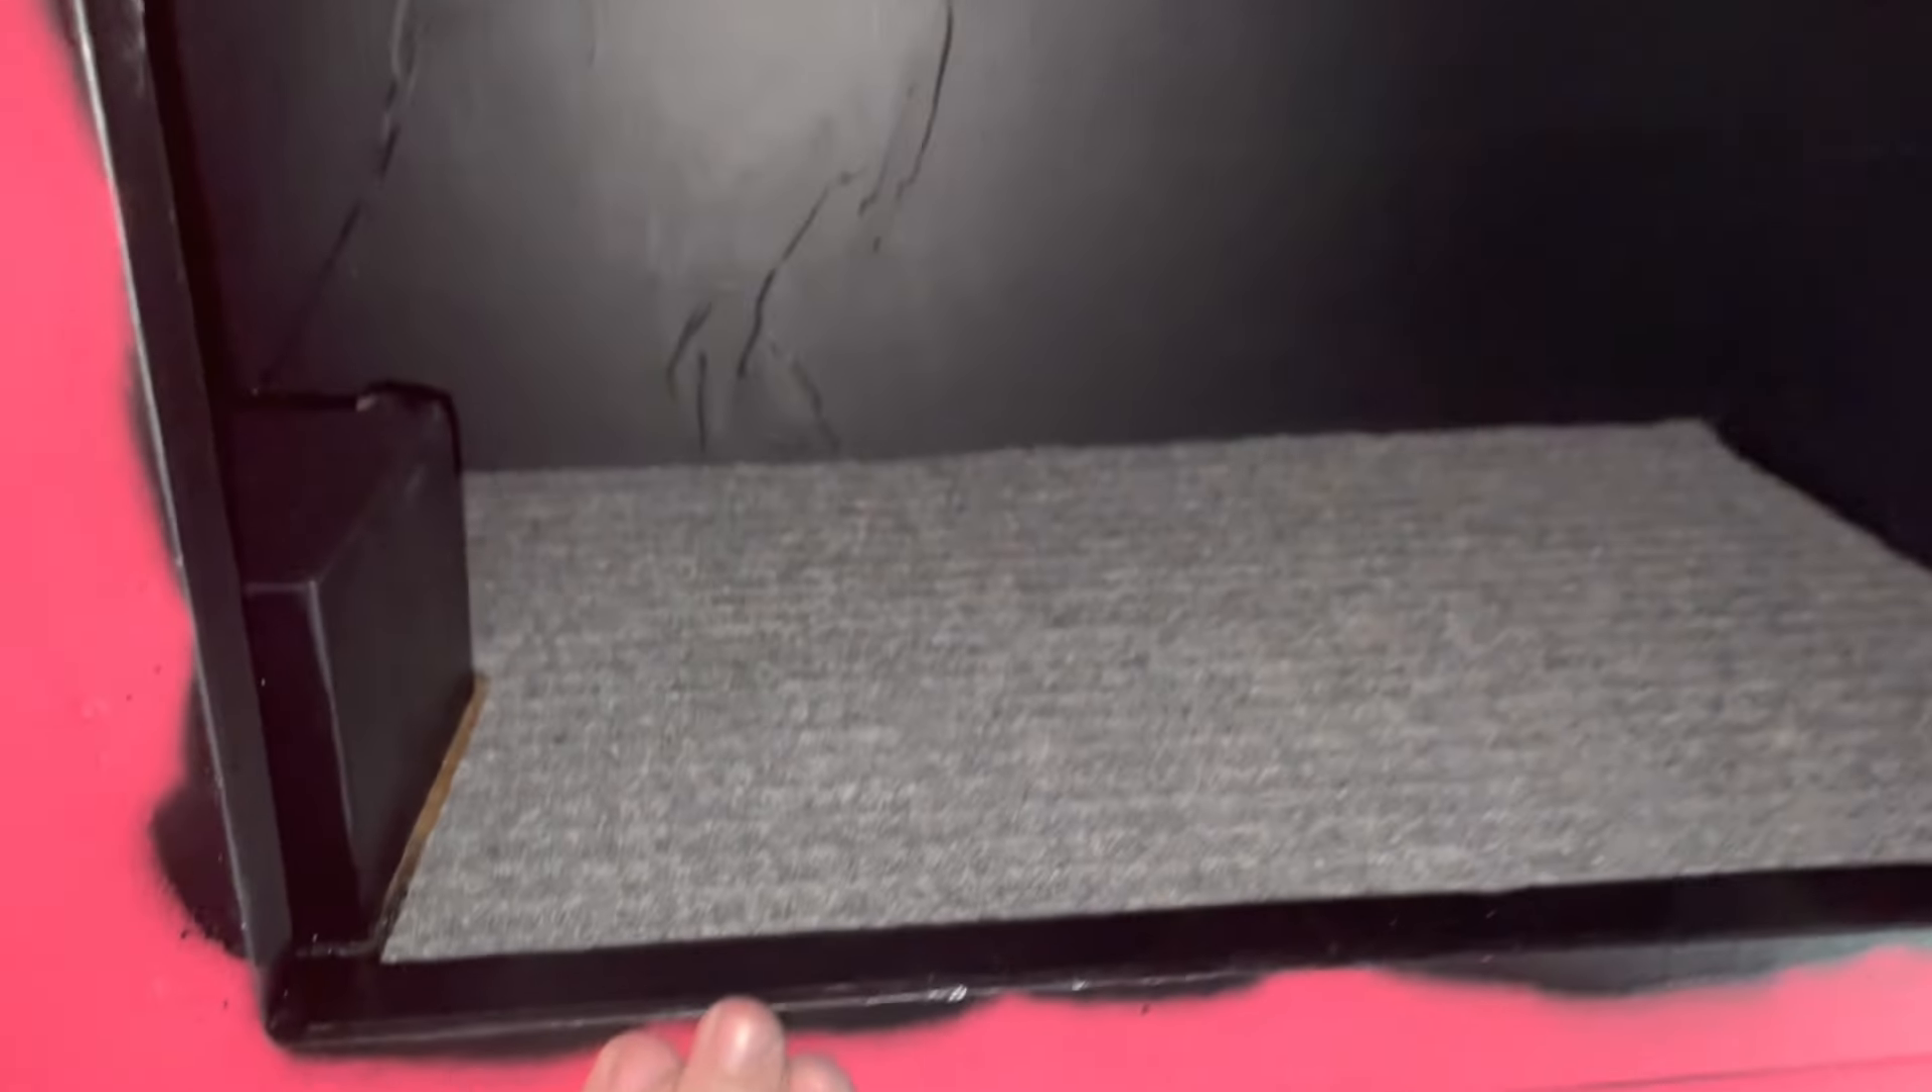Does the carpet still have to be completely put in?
No.